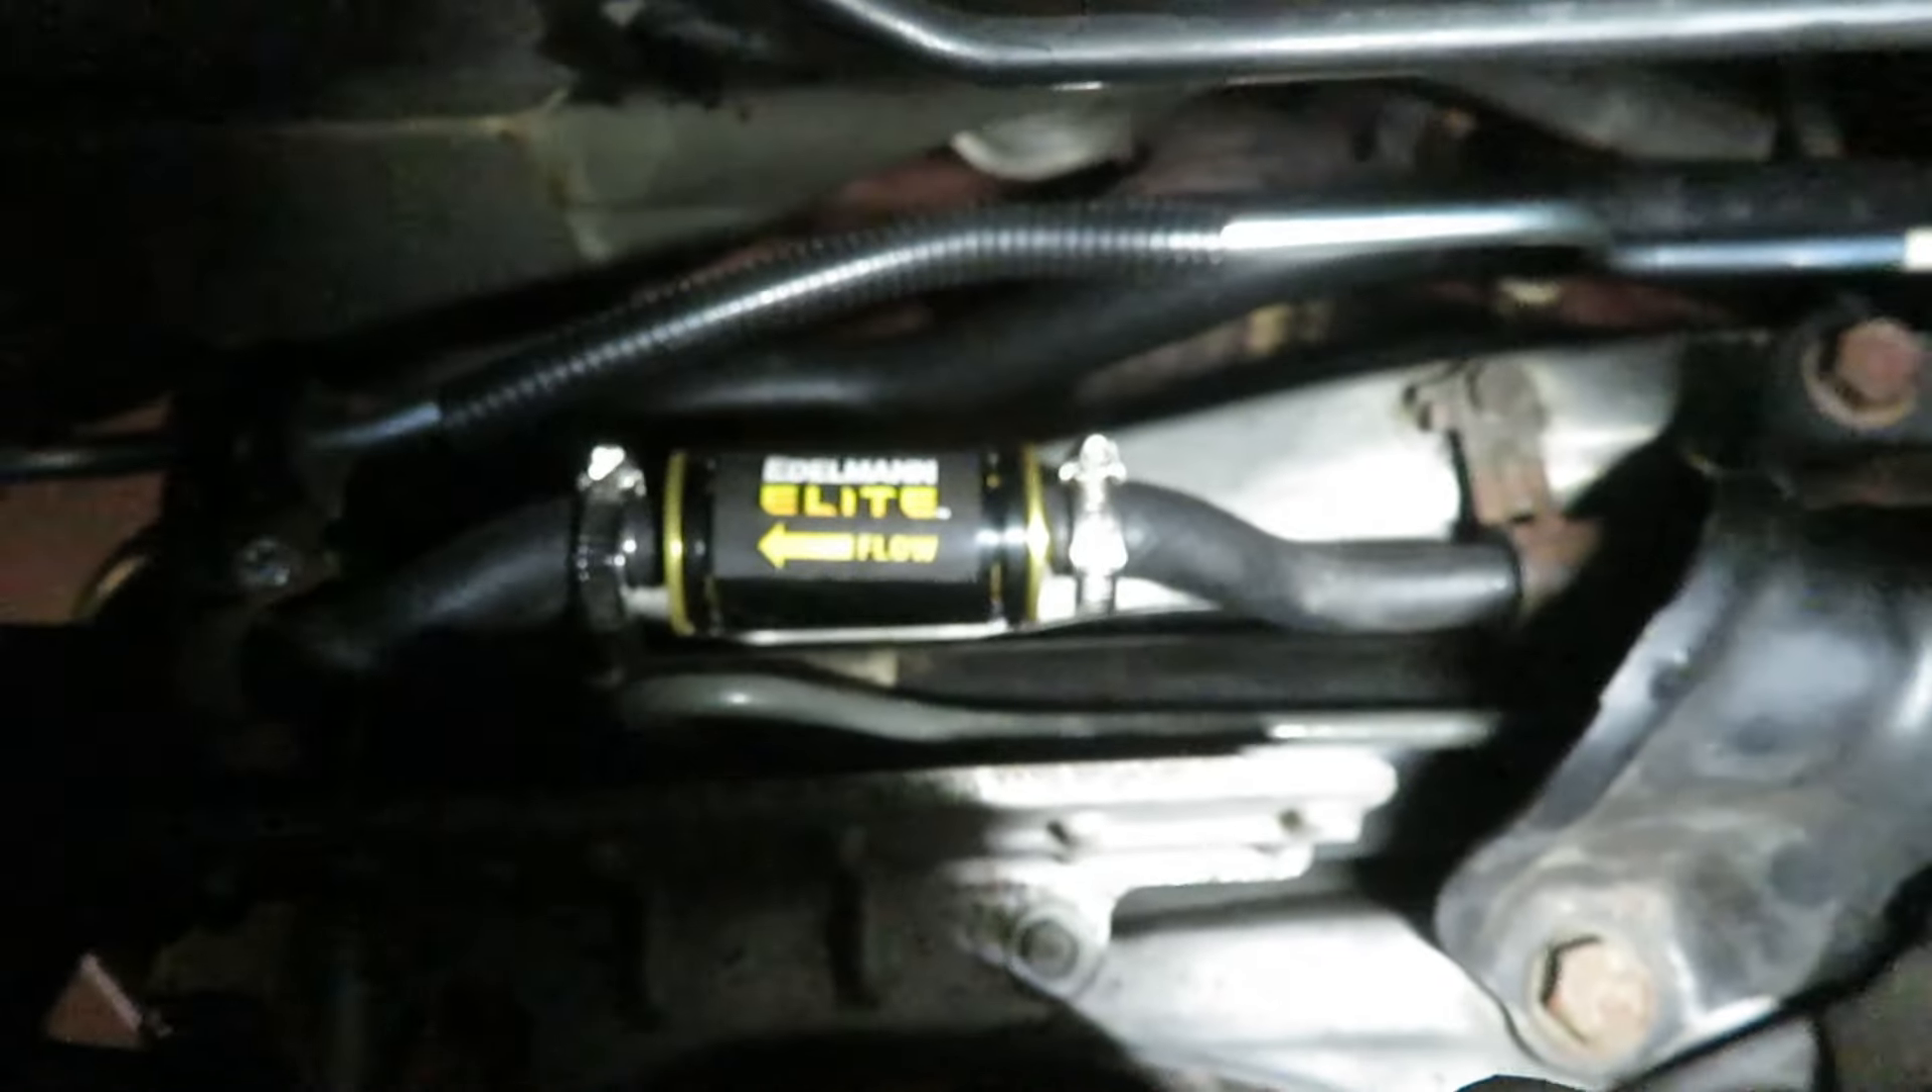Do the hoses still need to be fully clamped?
No.